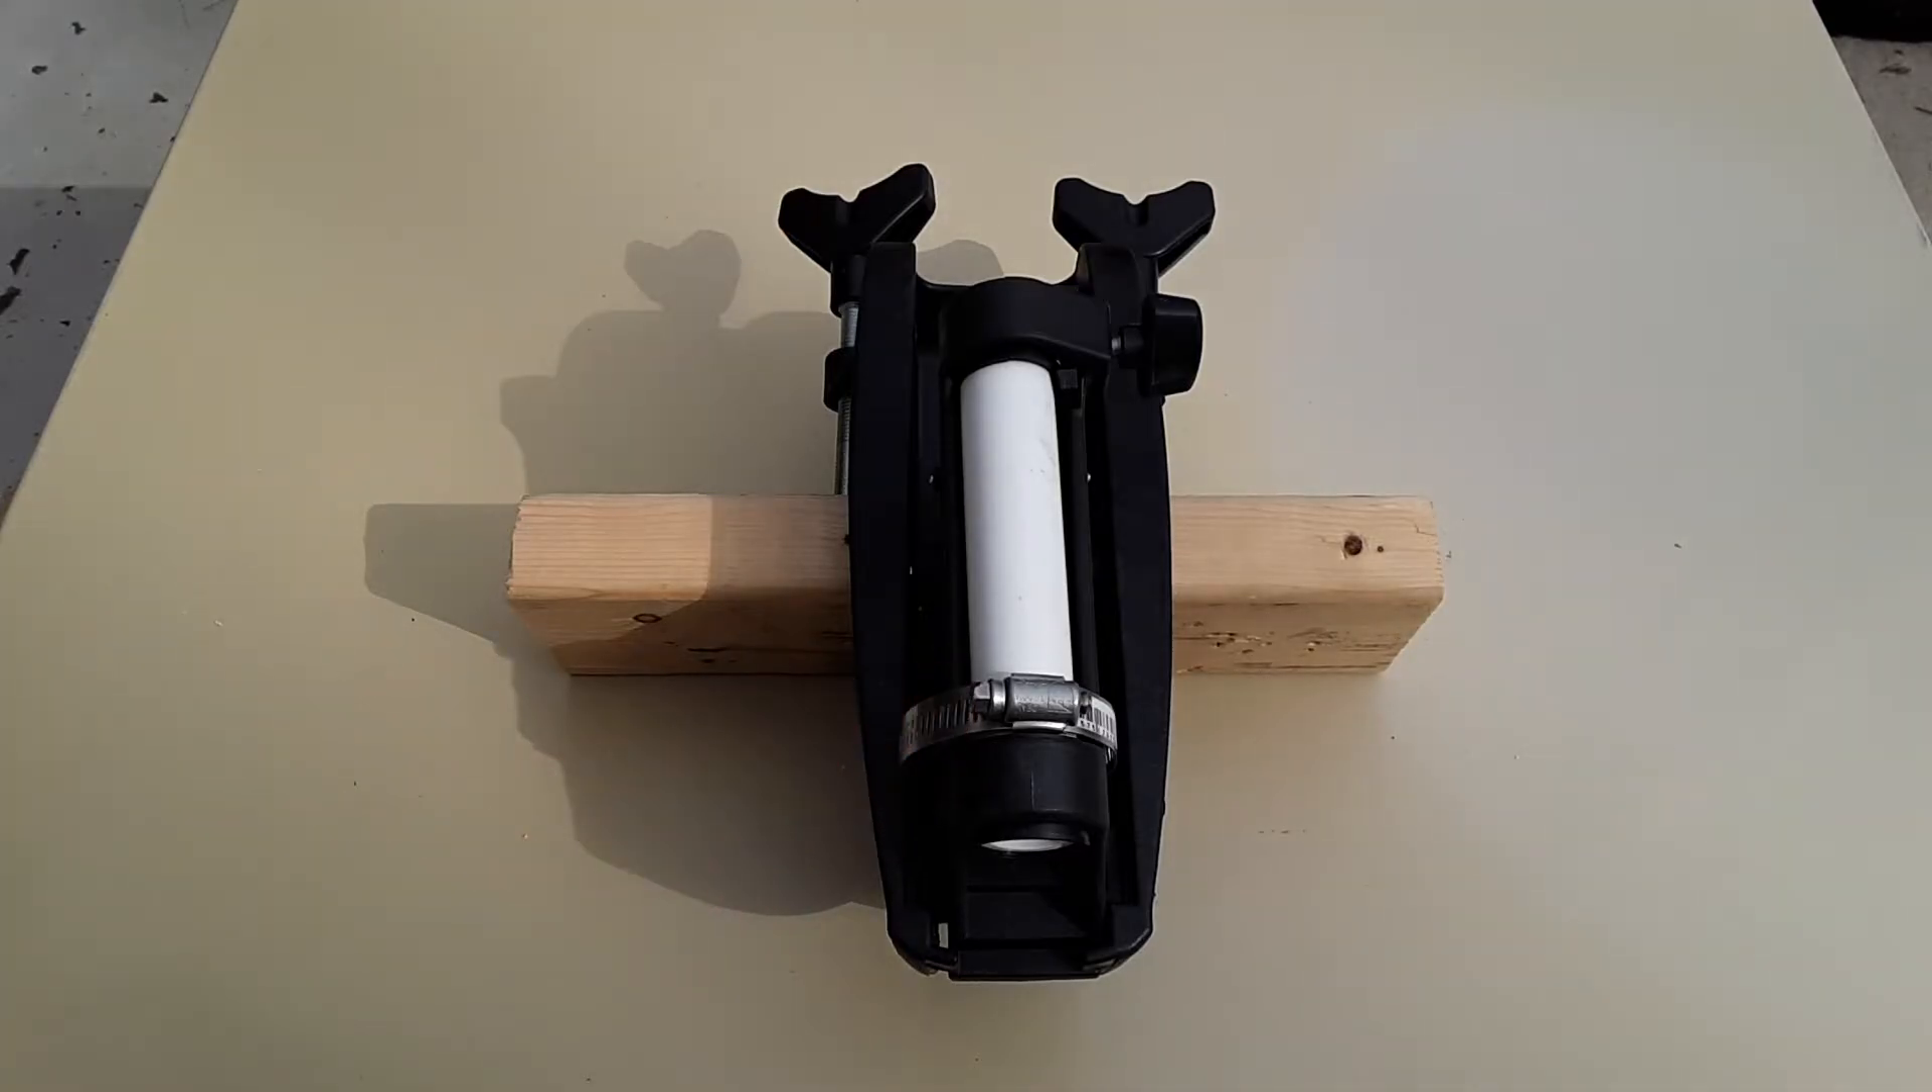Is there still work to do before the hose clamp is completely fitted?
No.